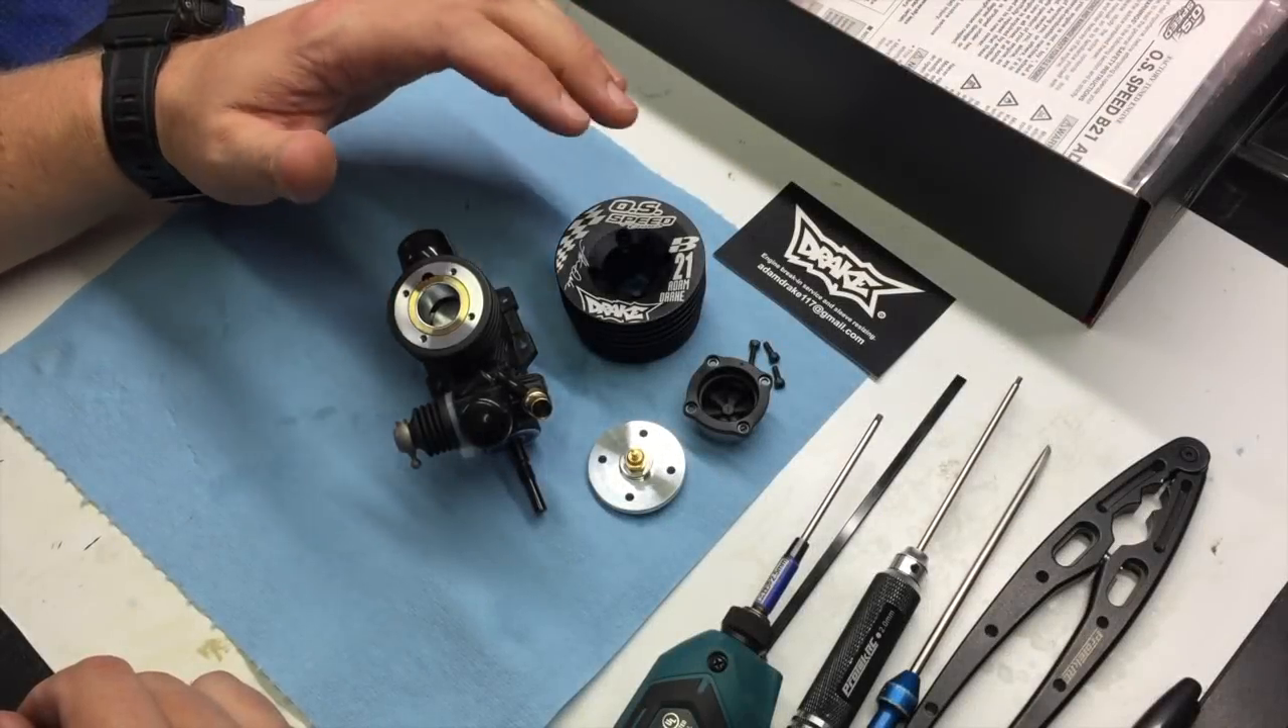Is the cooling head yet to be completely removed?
No.